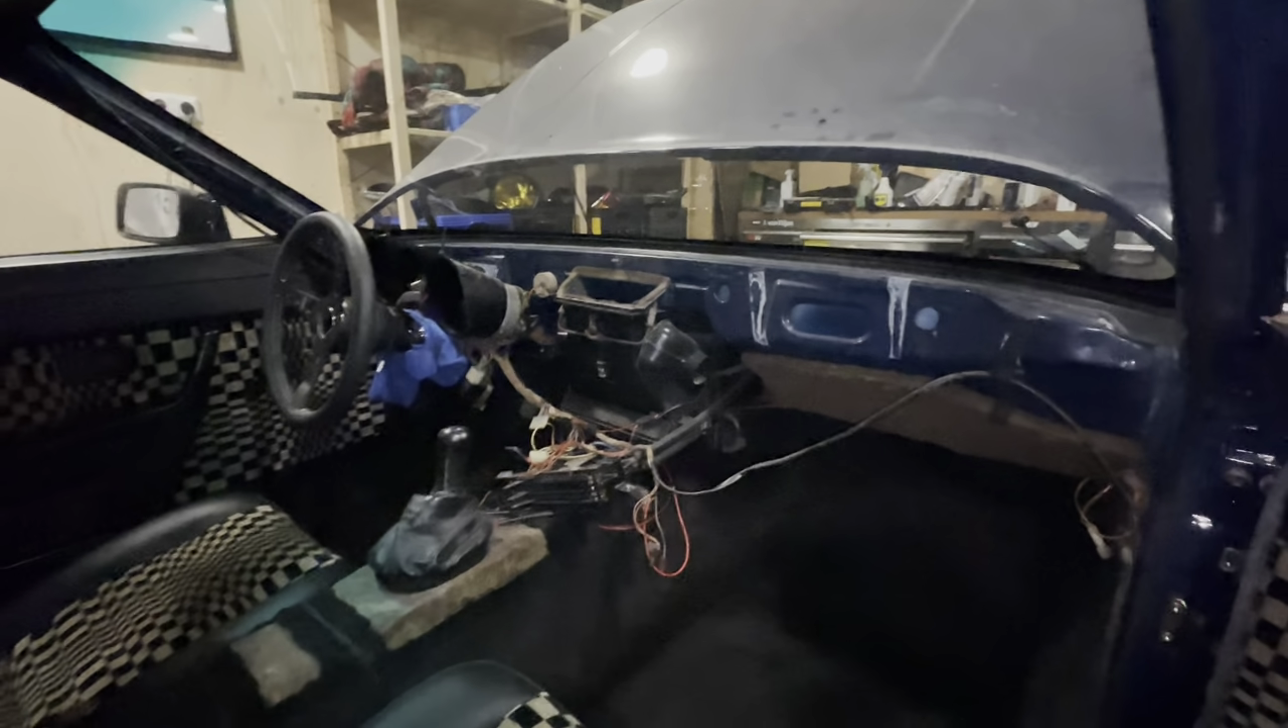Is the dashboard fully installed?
No.